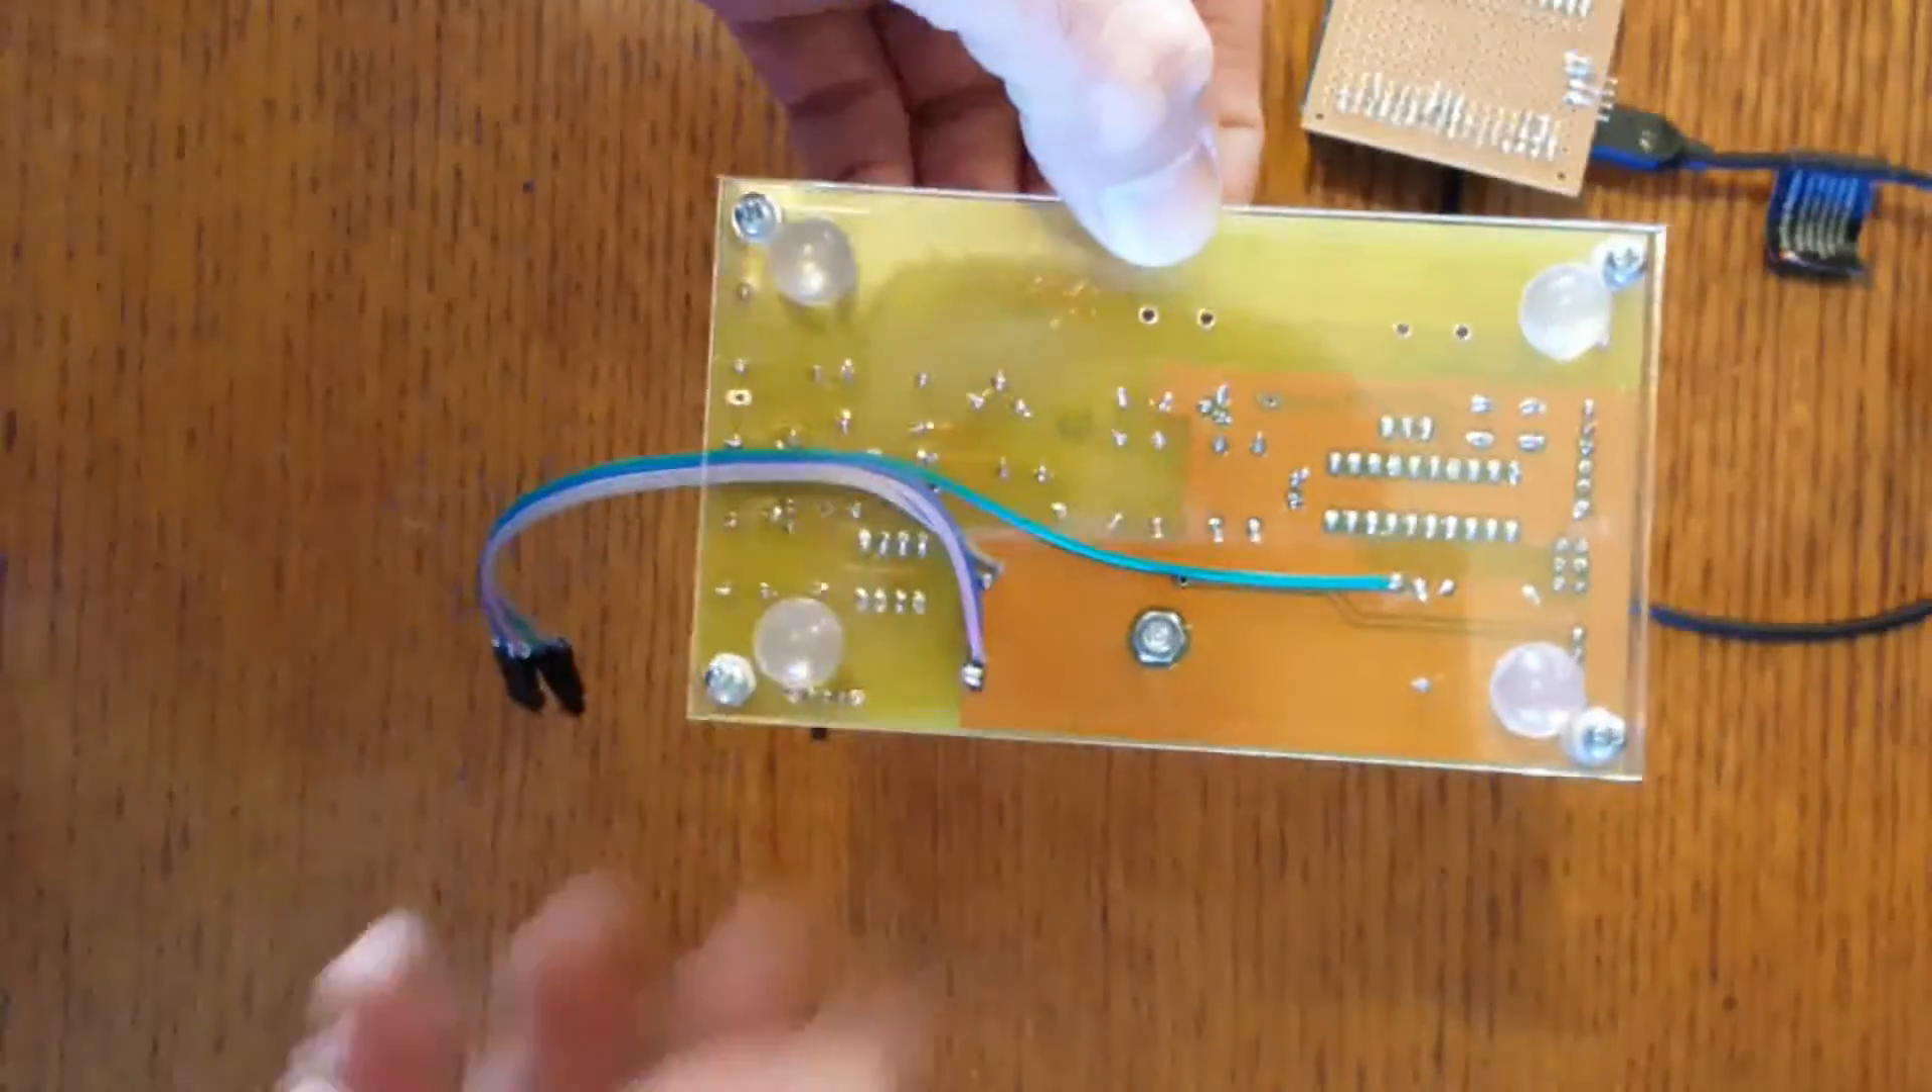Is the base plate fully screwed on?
Yes.